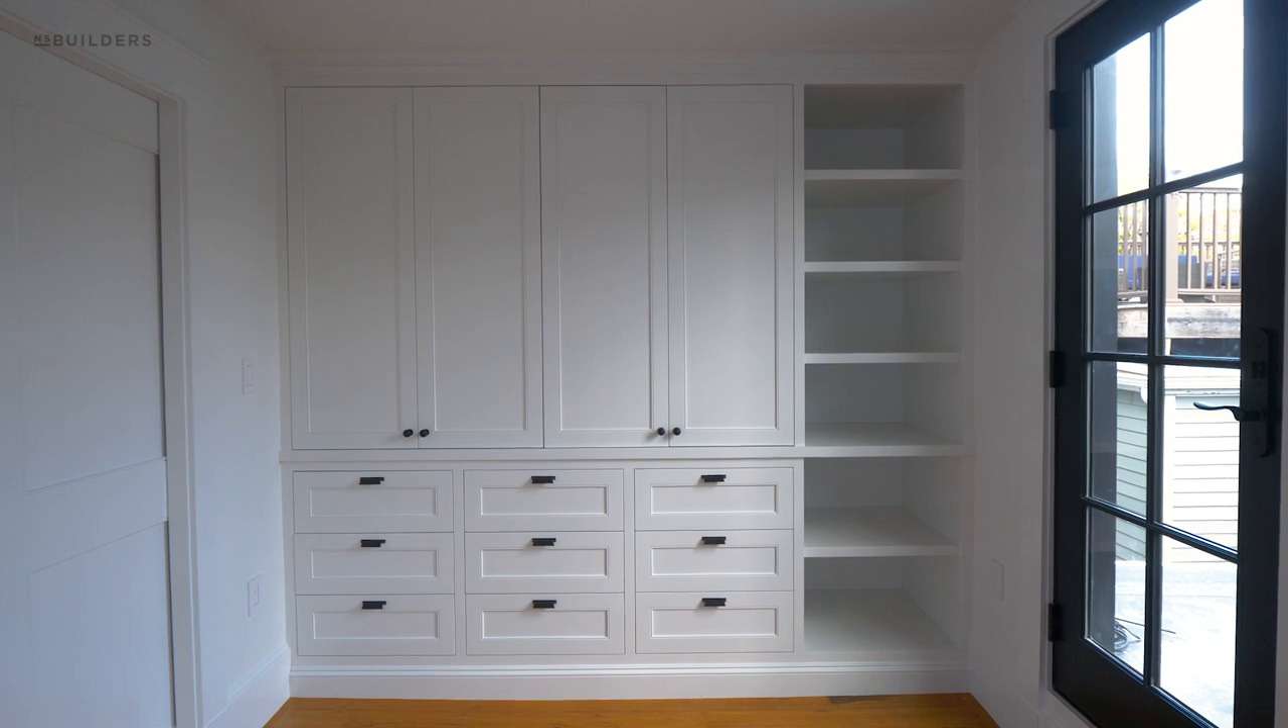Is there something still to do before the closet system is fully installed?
No.